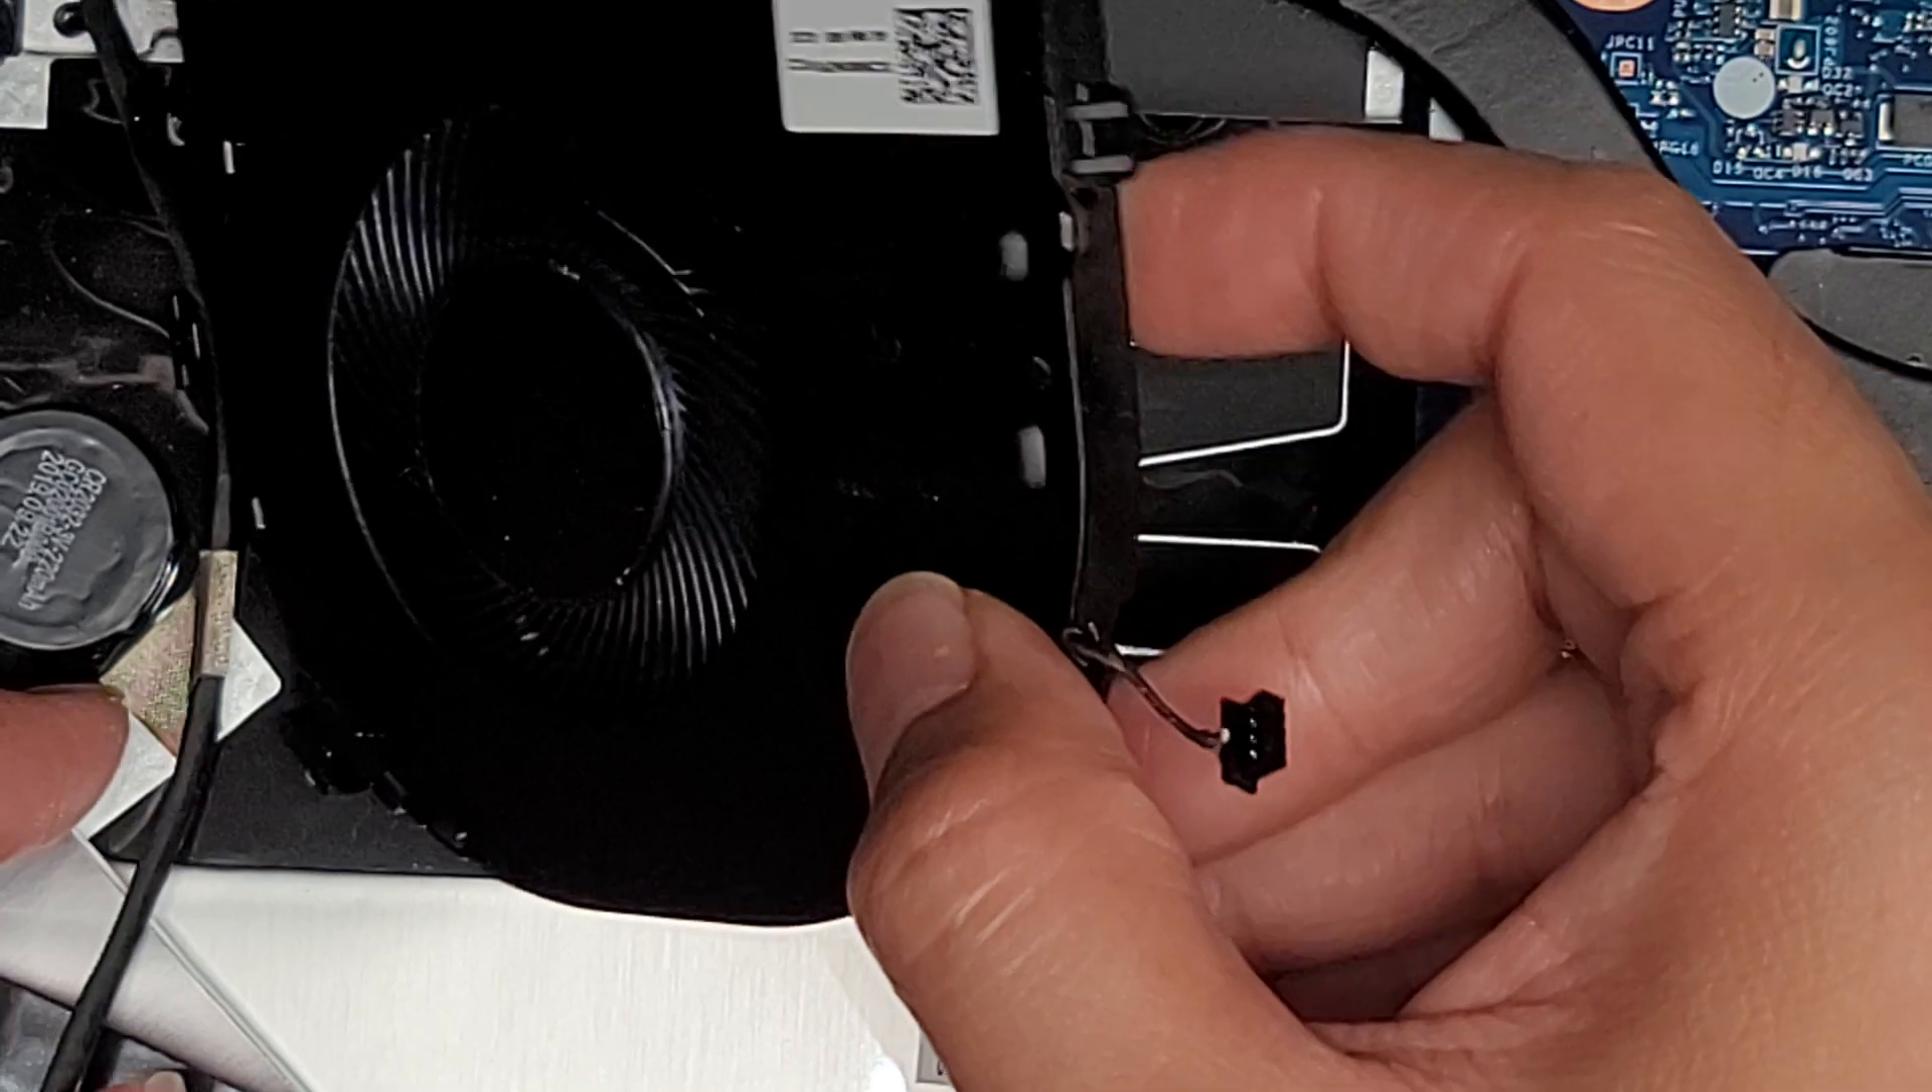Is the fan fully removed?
No.